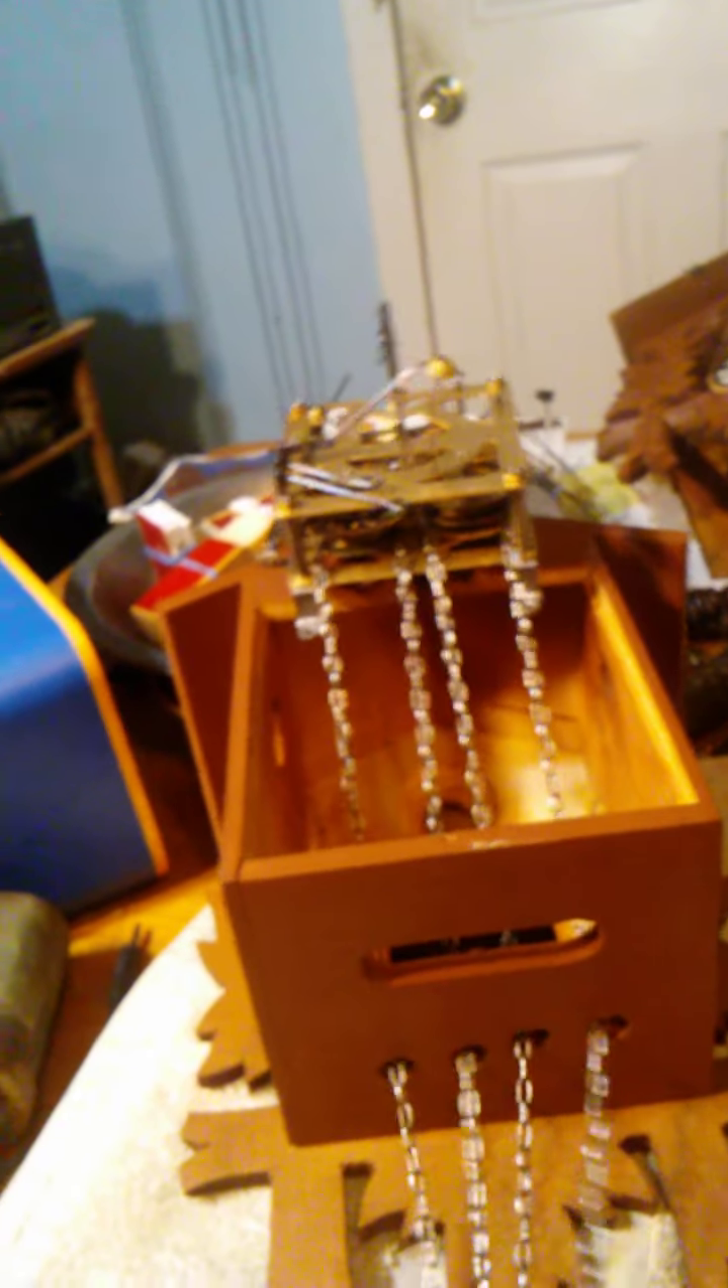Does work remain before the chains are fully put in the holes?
No.